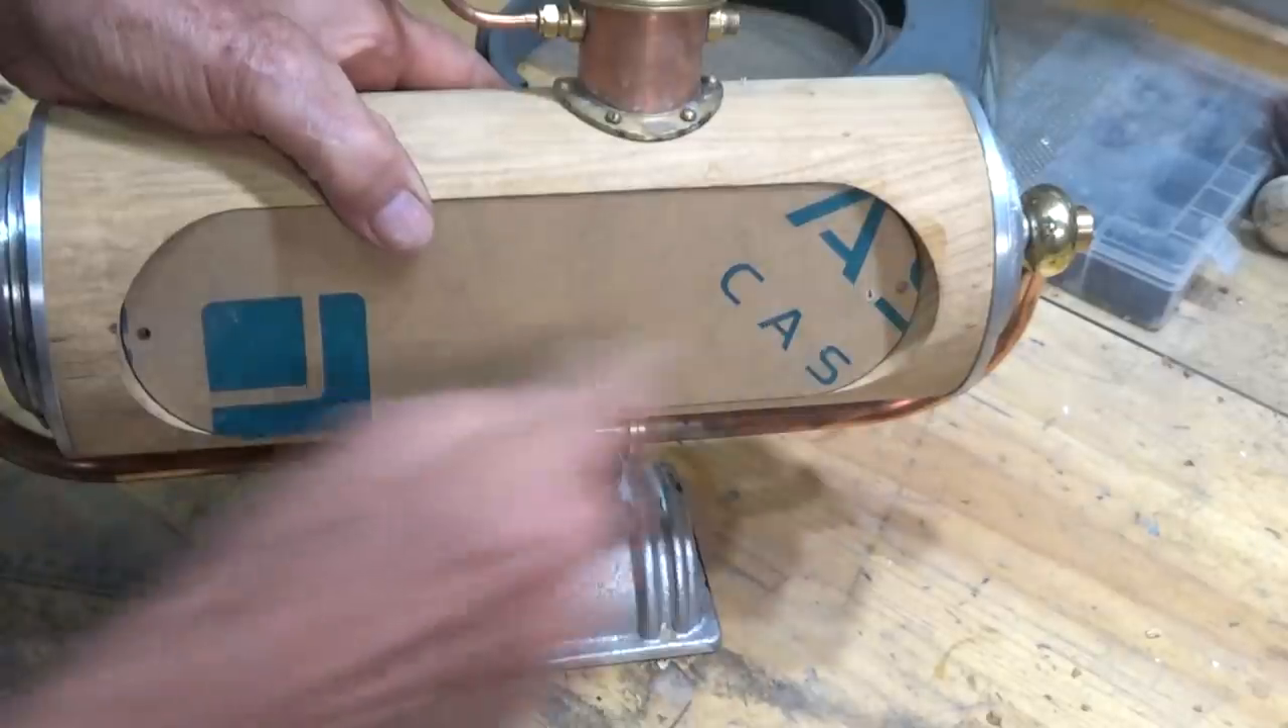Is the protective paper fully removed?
No.